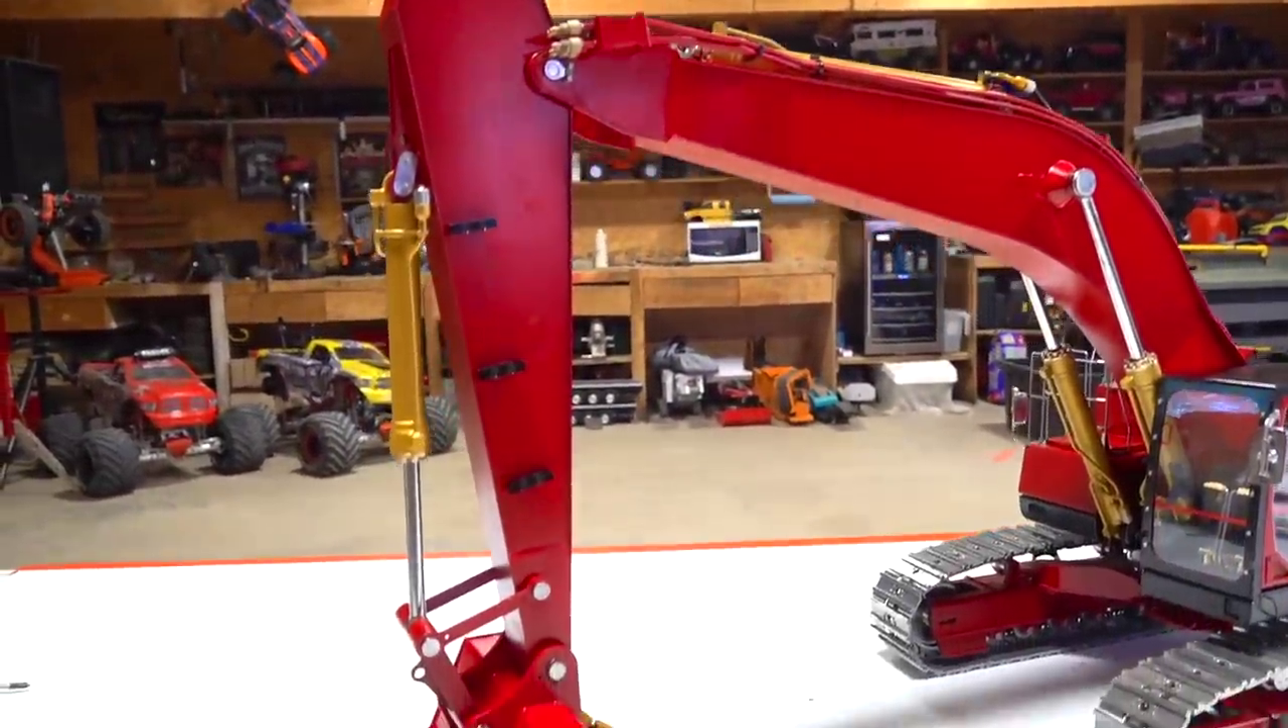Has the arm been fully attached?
Yes.